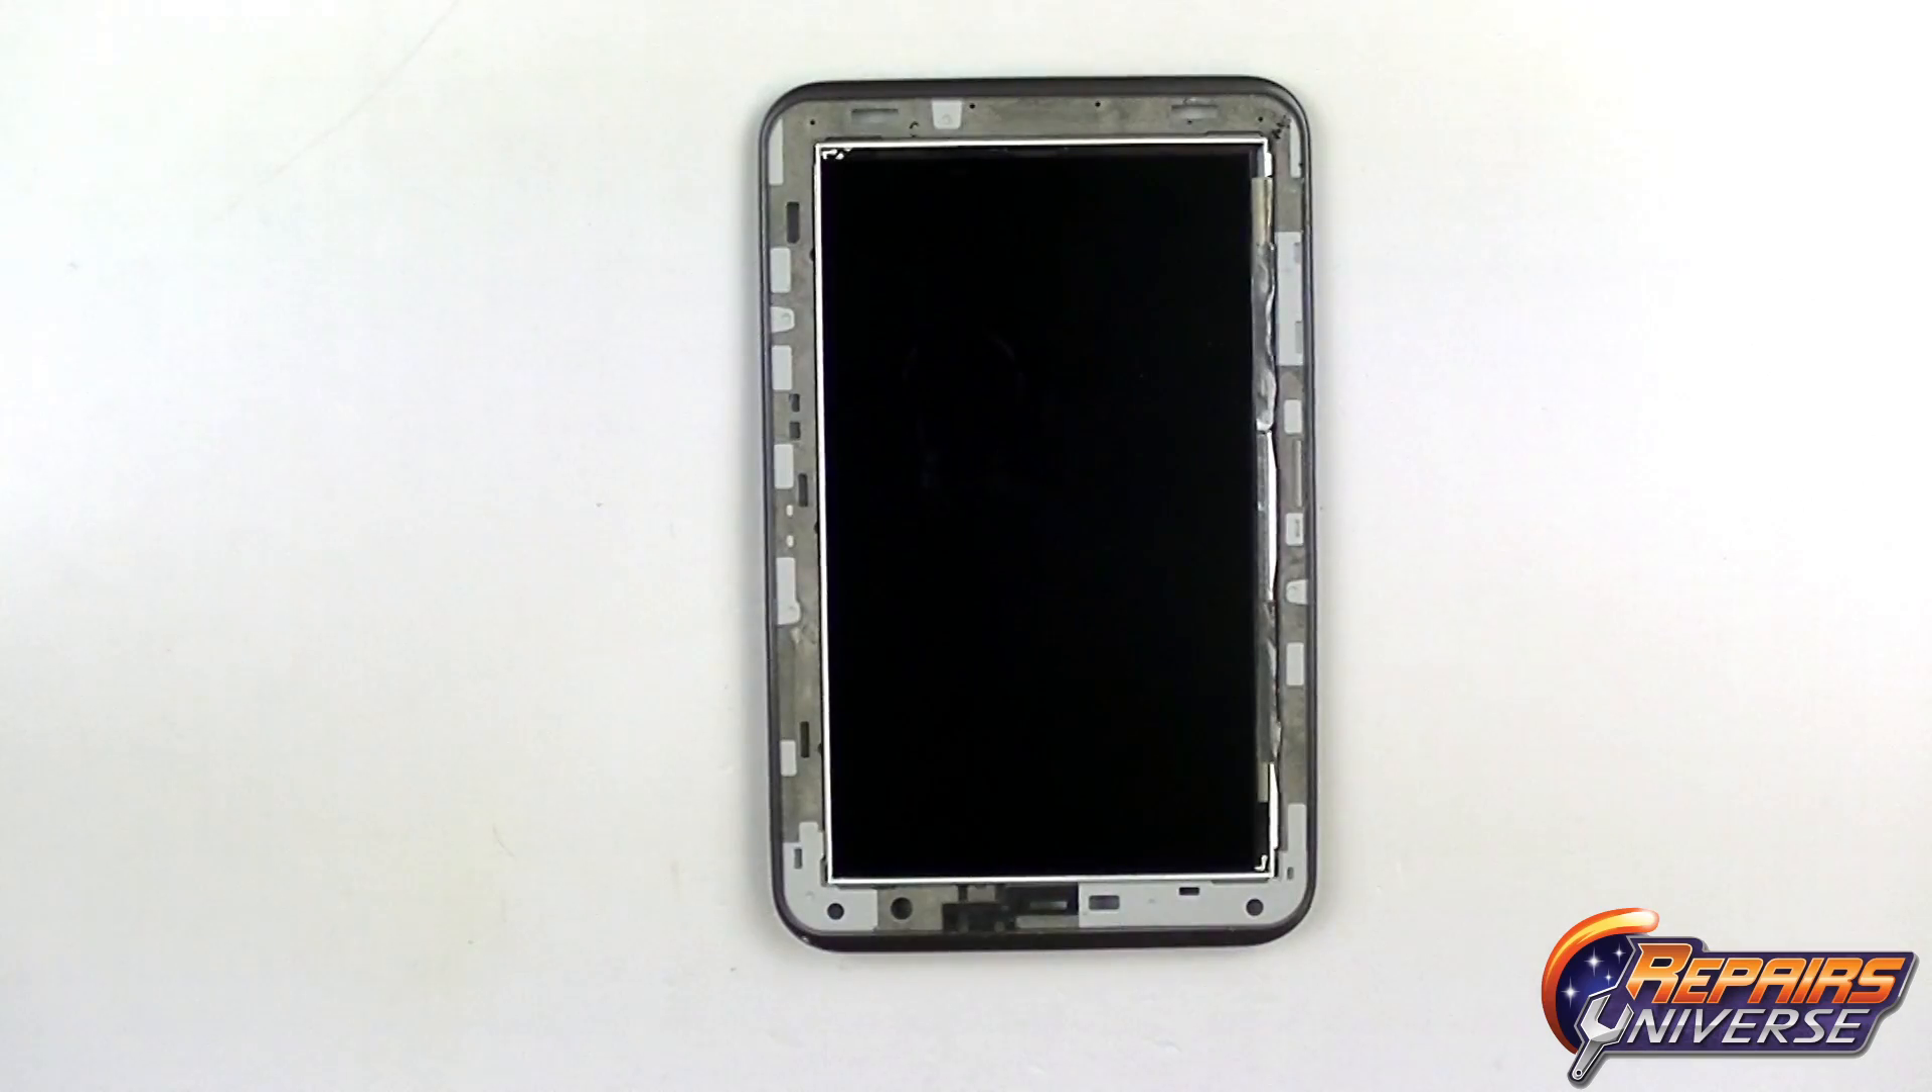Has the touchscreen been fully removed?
Yes.